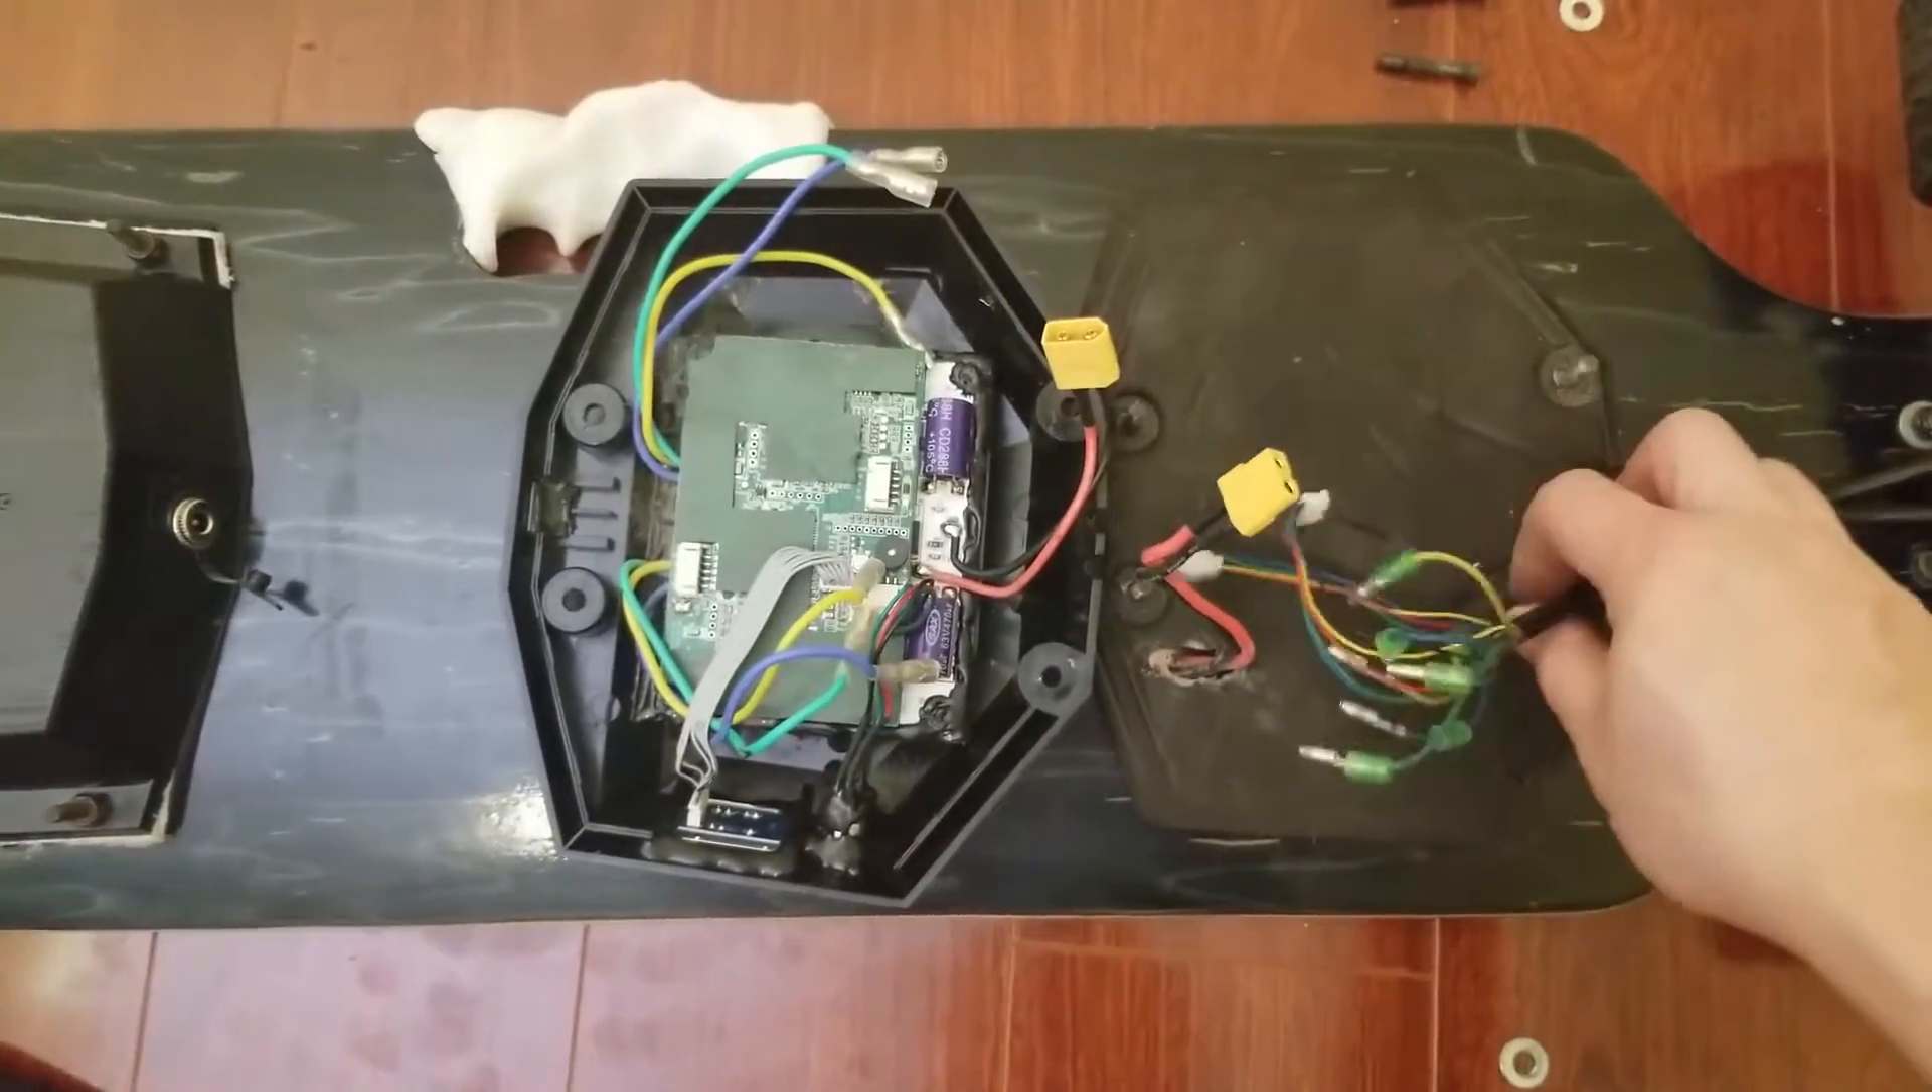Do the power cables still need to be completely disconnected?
No.